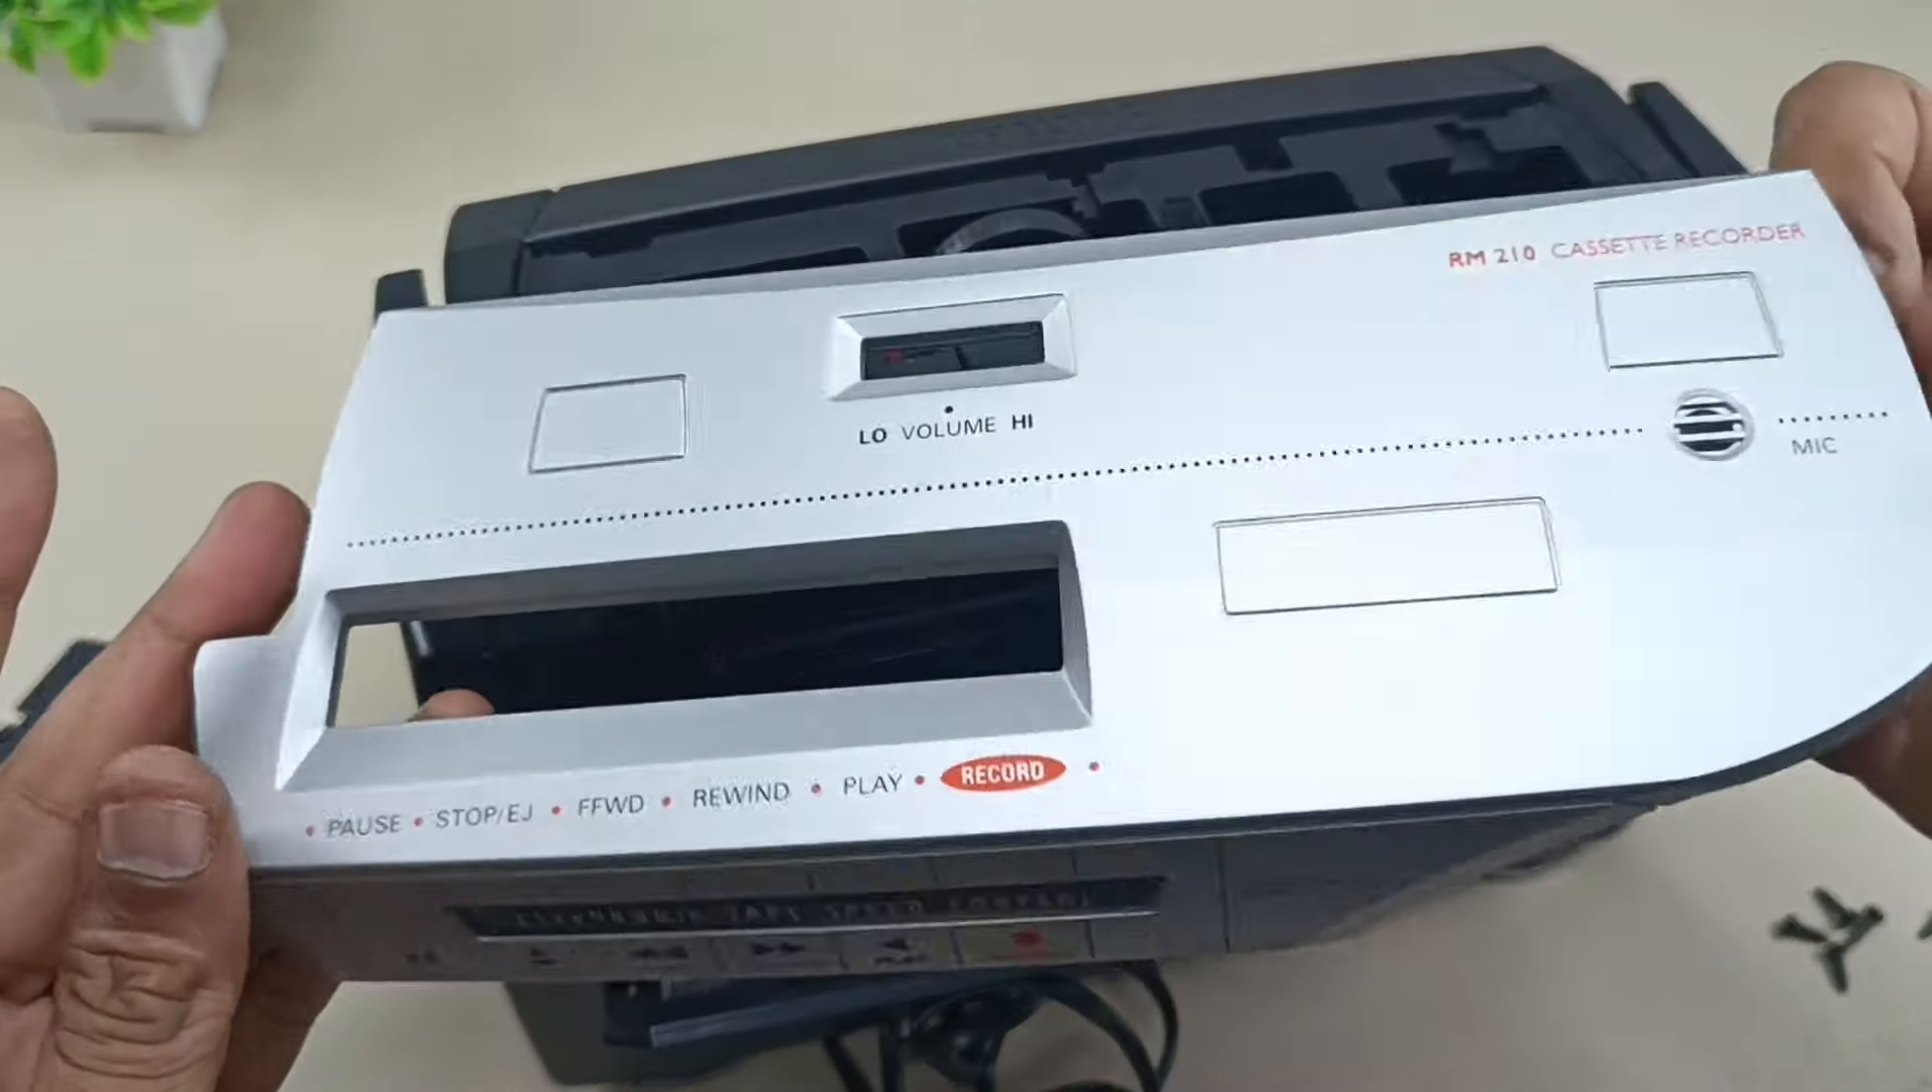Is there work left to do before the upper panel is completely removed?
No.